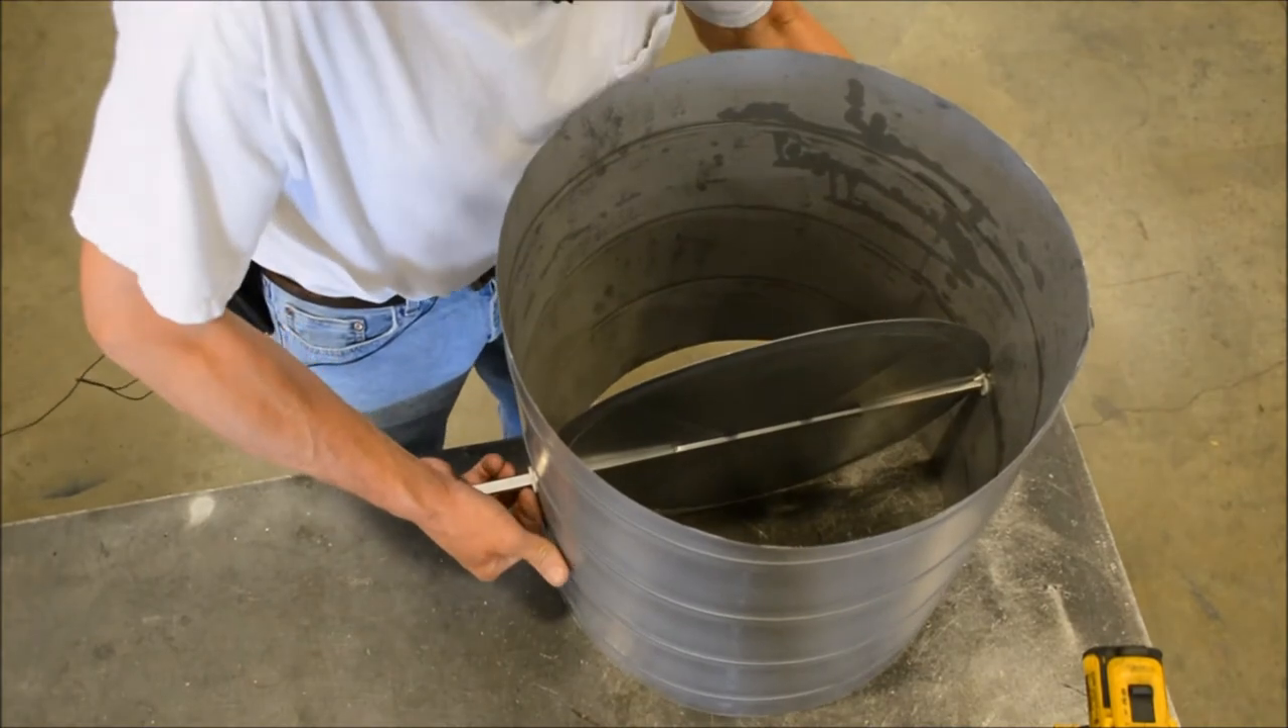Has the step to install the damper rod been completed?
Yes.